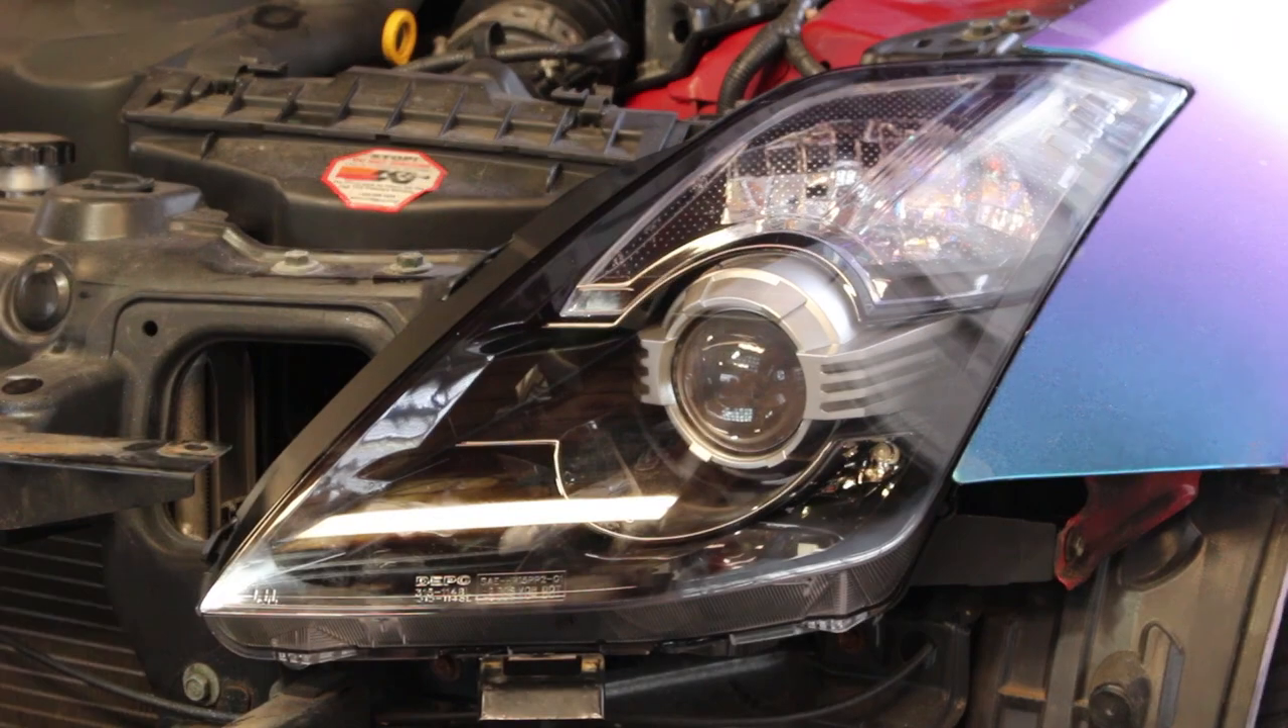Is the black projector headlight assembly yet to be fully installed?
No.